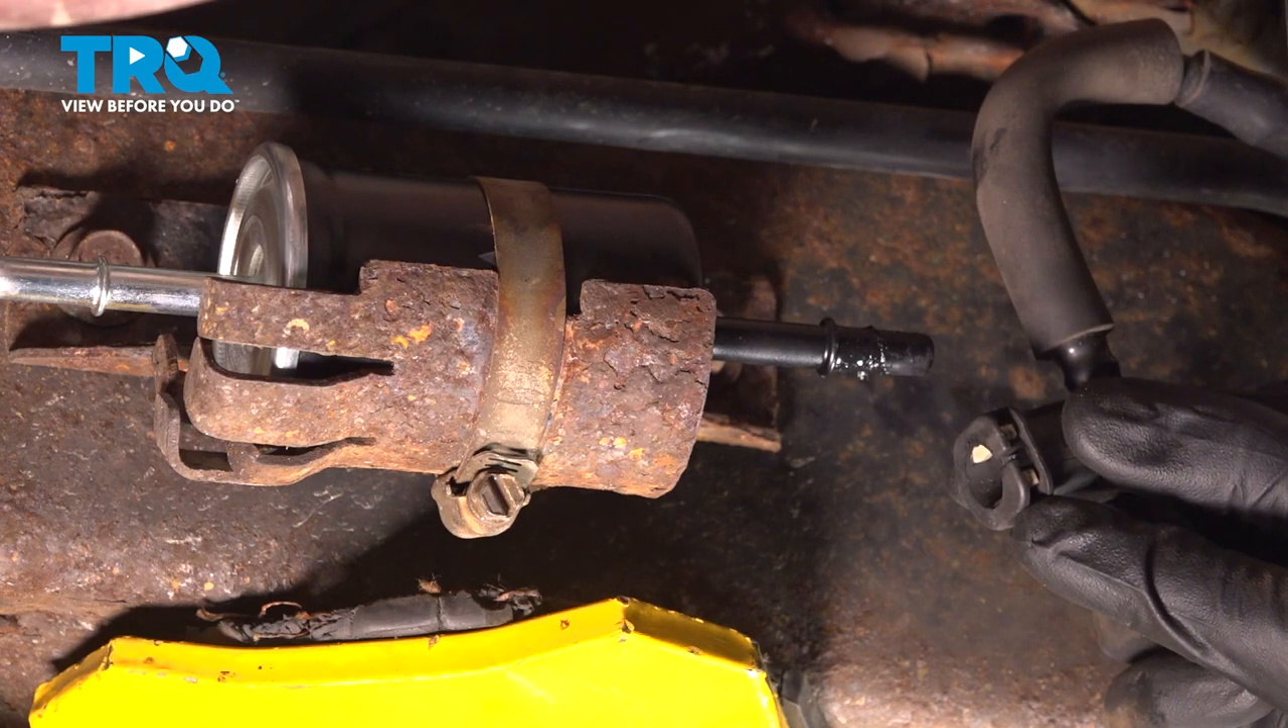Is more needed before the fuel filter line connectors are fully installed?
Yes.